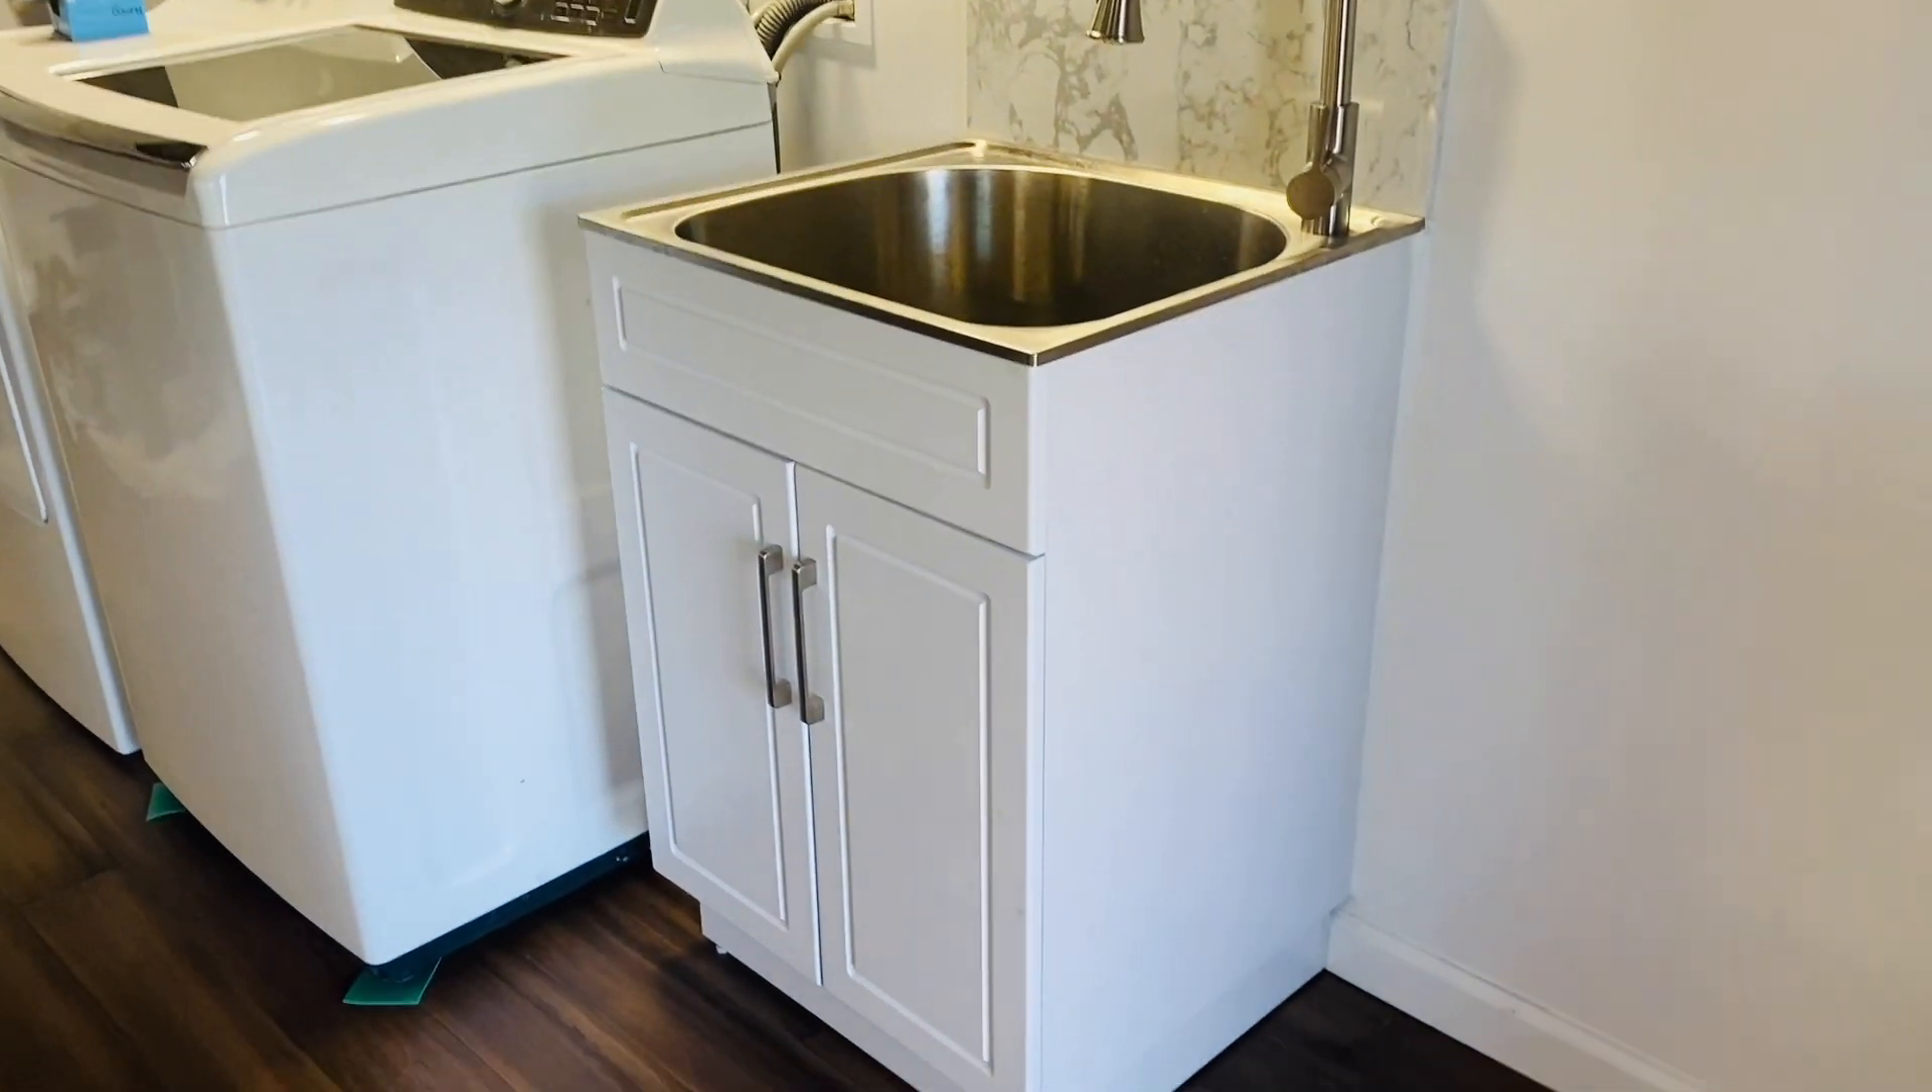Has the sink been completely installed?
Yes.